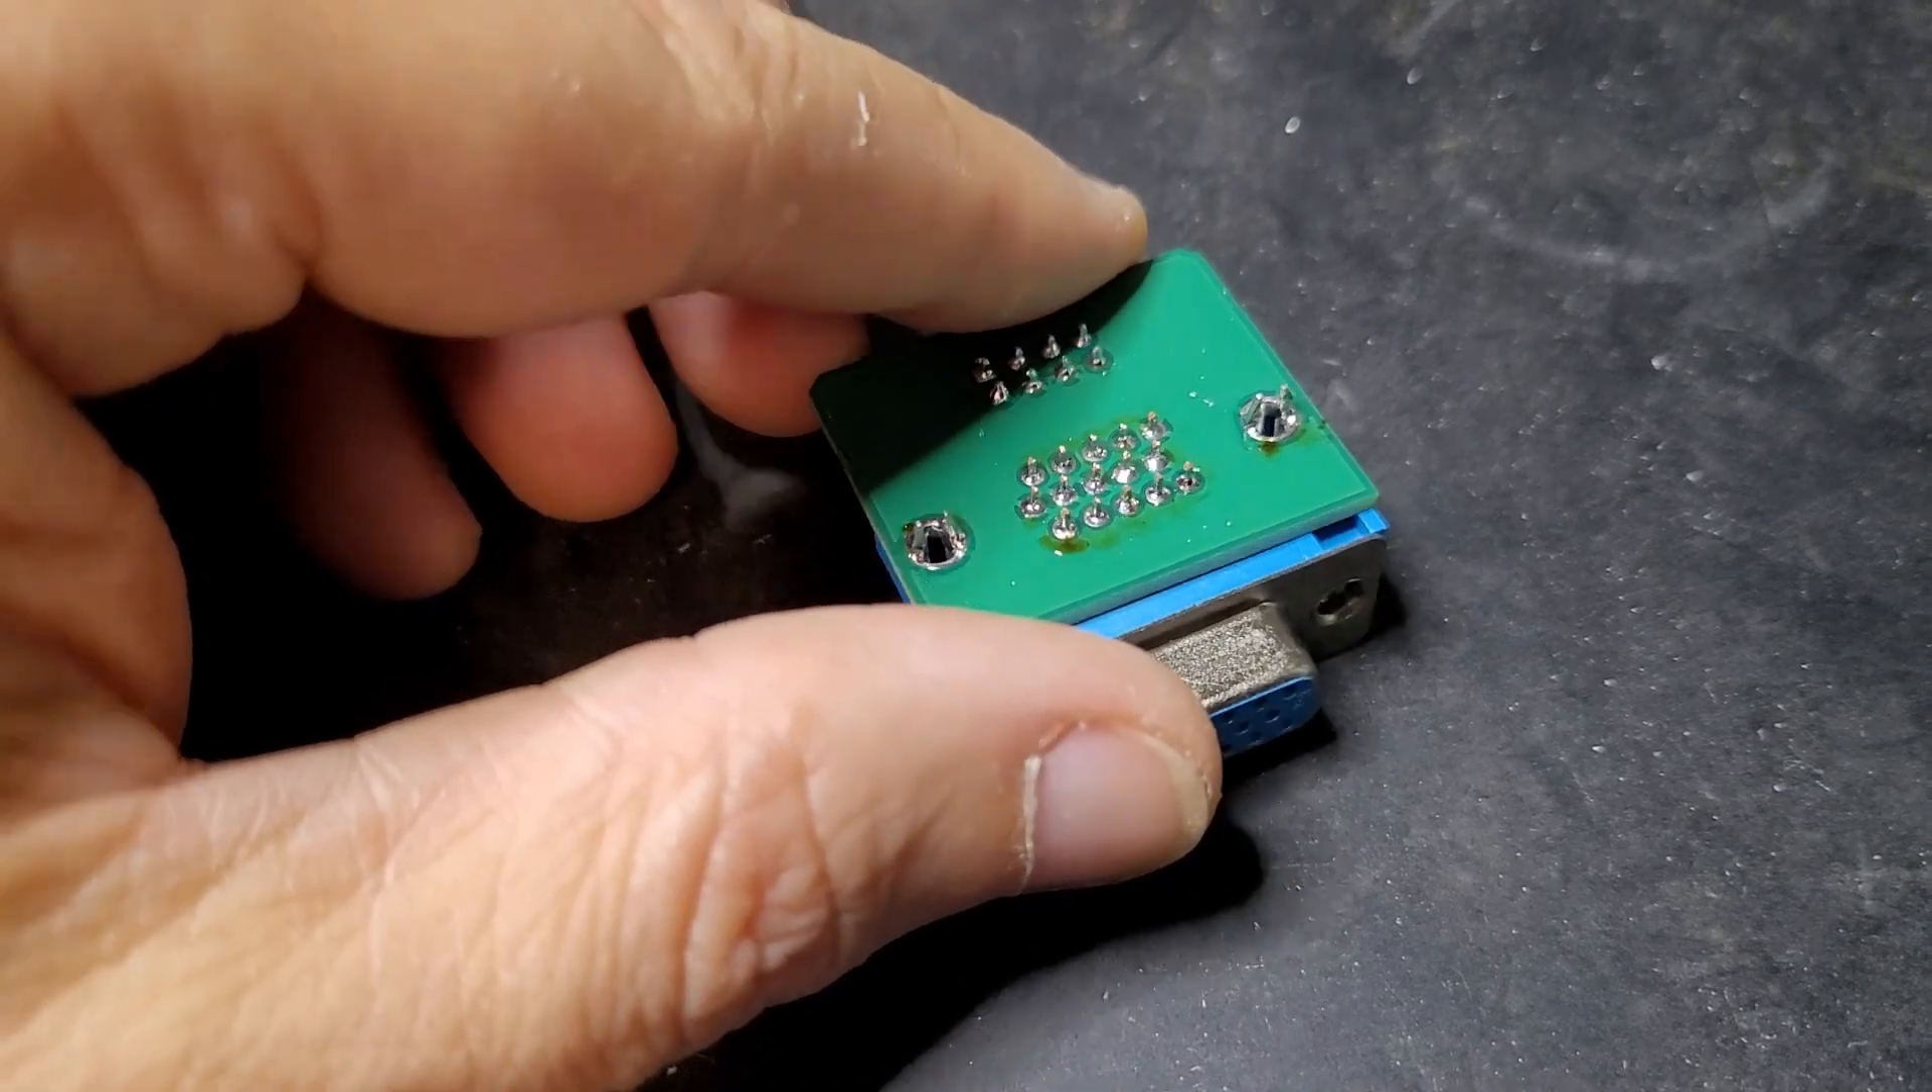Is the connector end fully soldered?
Yes.